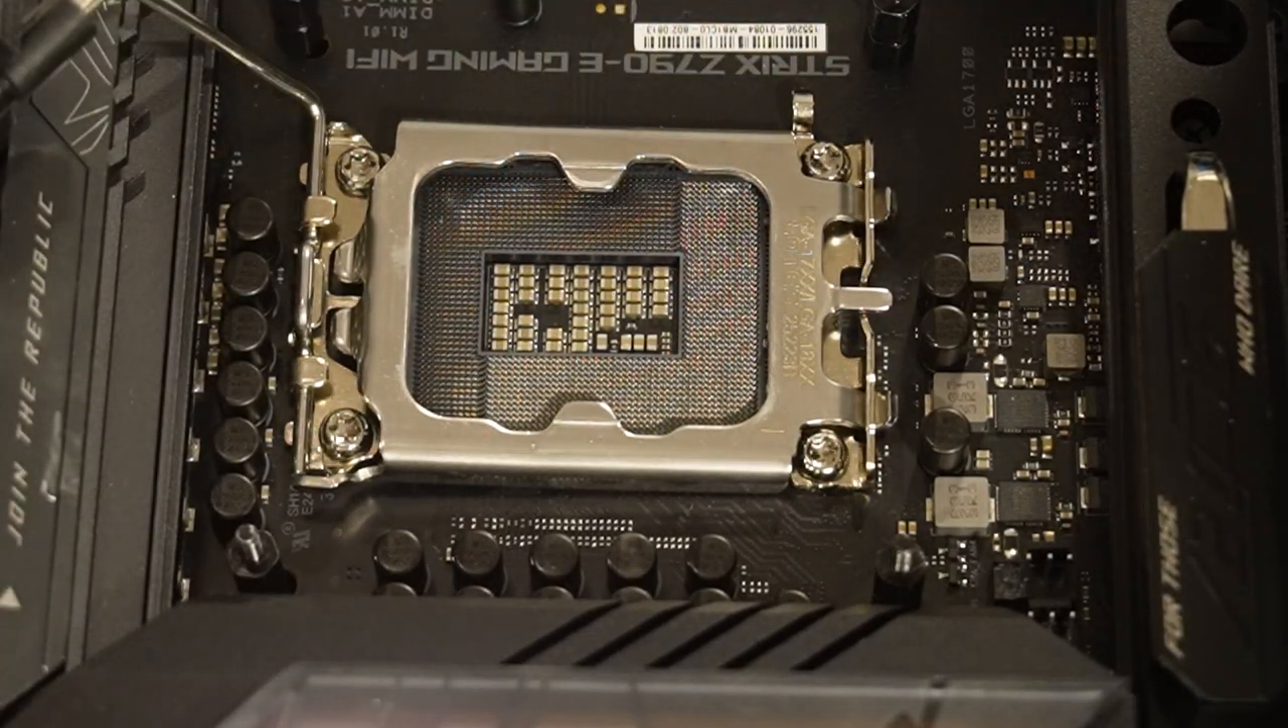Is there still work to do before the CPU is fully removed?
No.